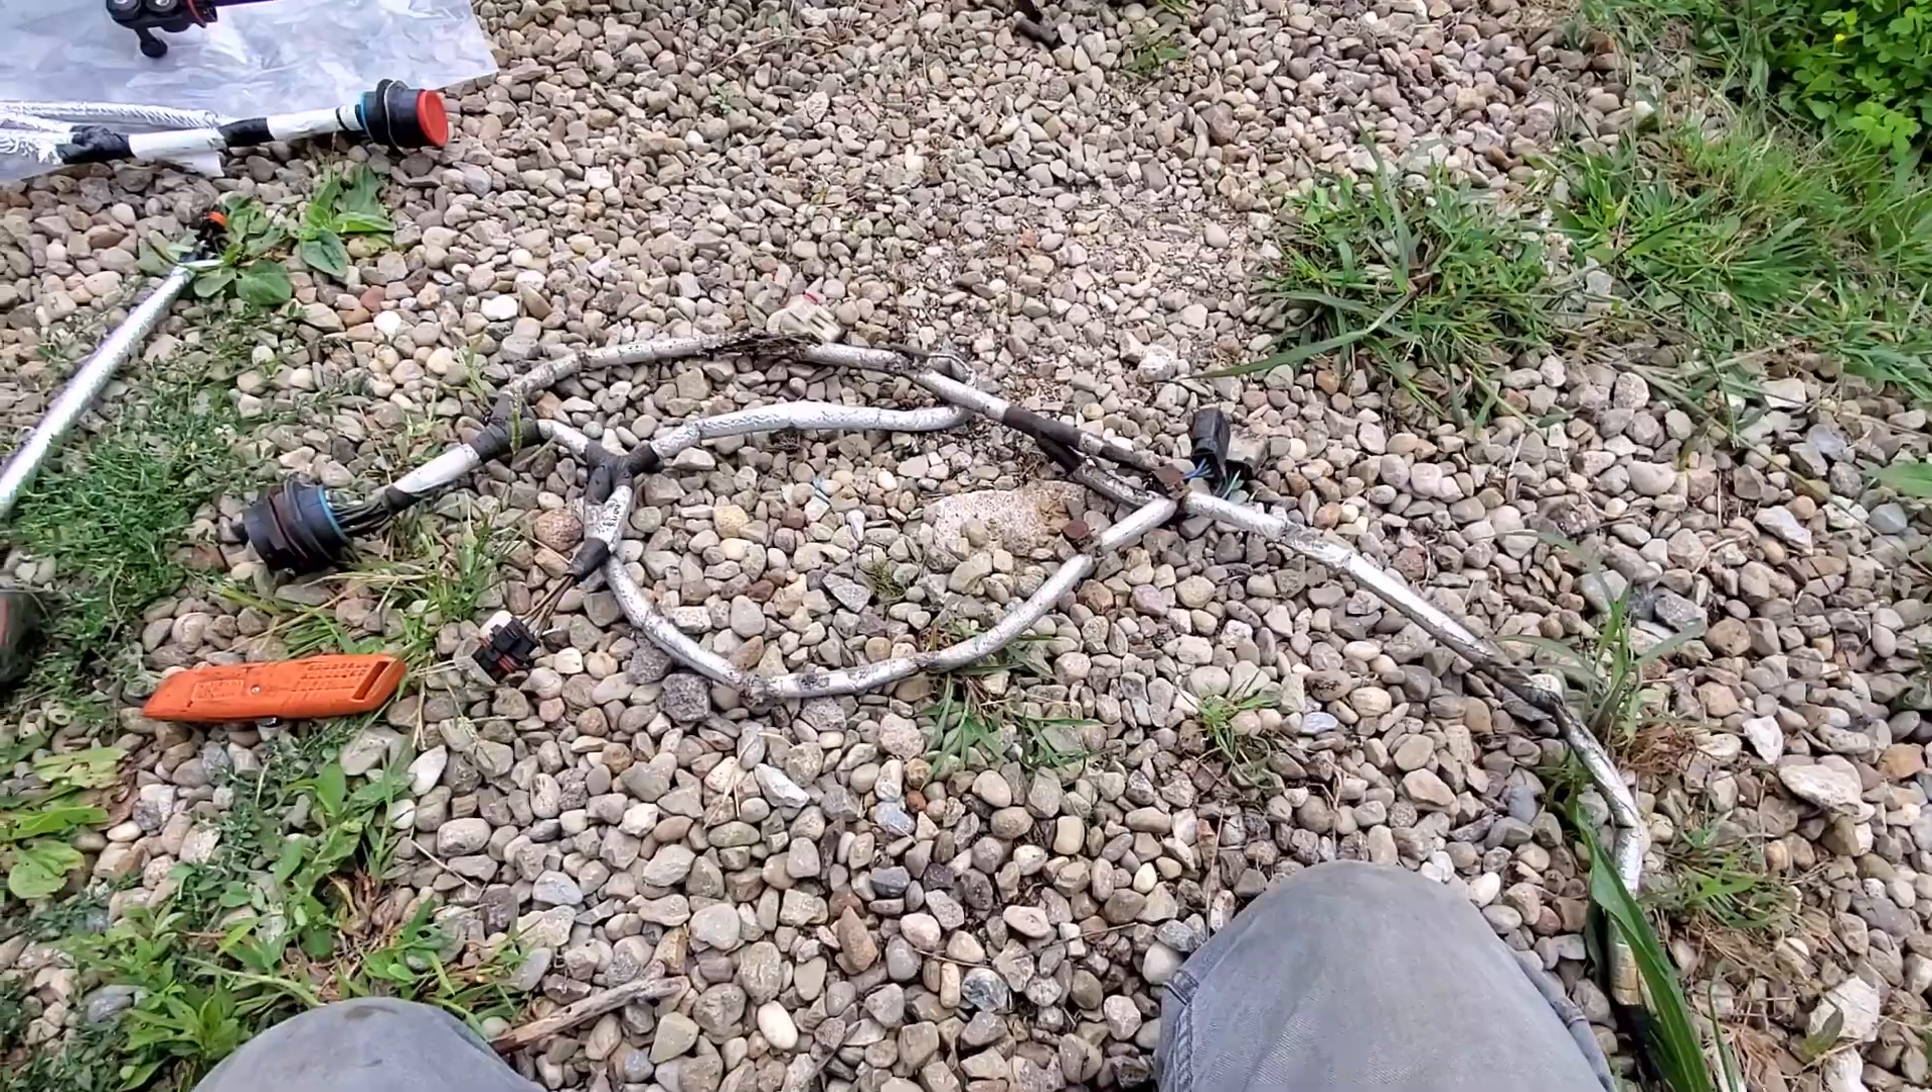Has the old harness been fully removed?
Yes.